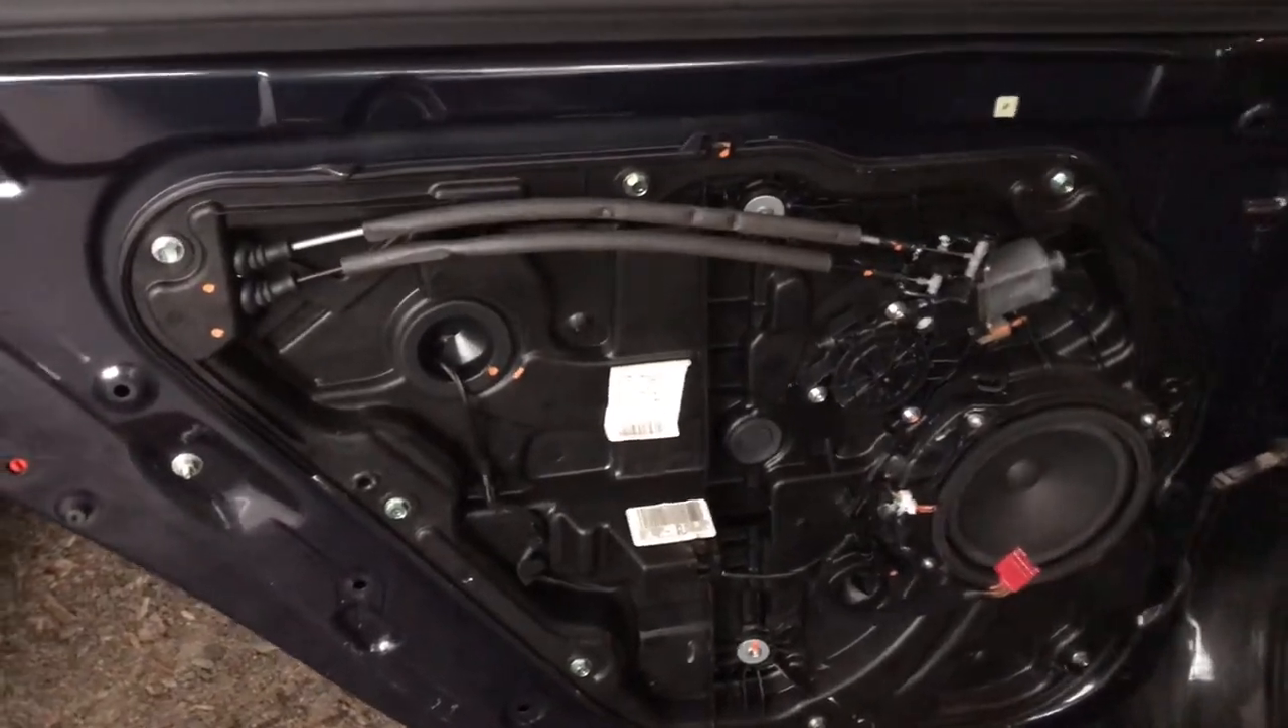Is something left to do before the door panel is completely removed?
No.